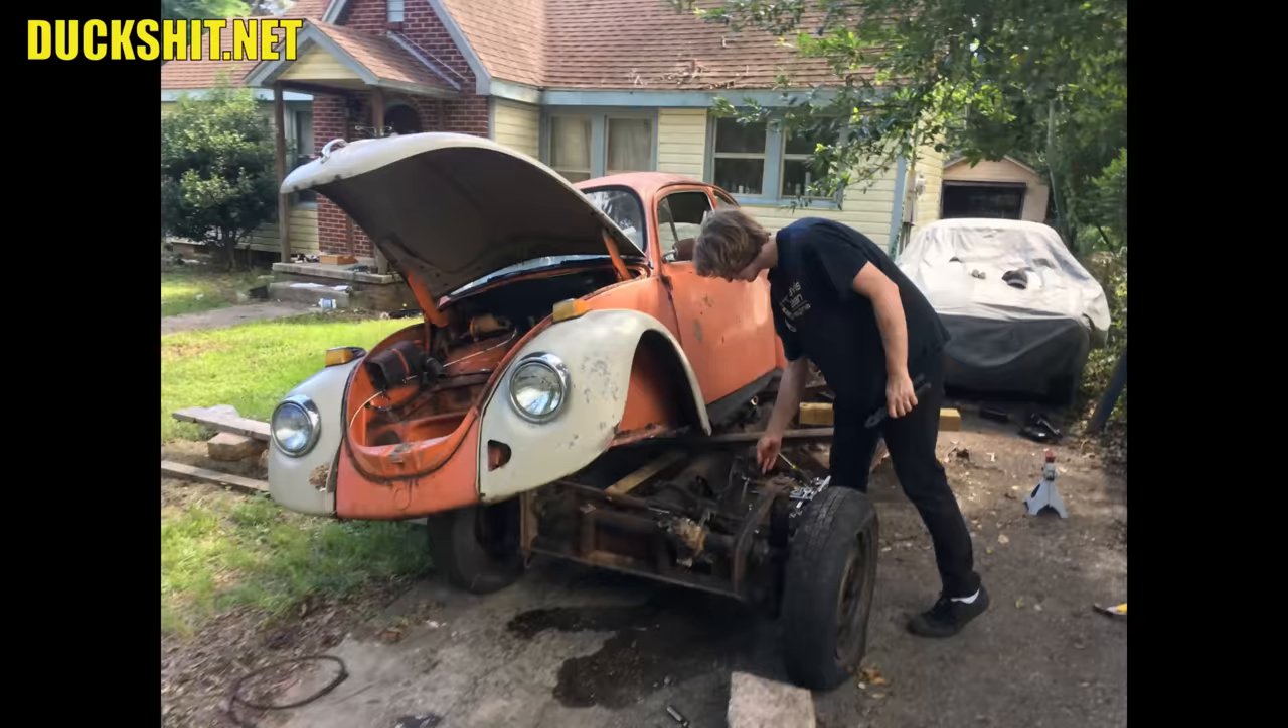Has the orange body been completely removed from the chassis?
No.